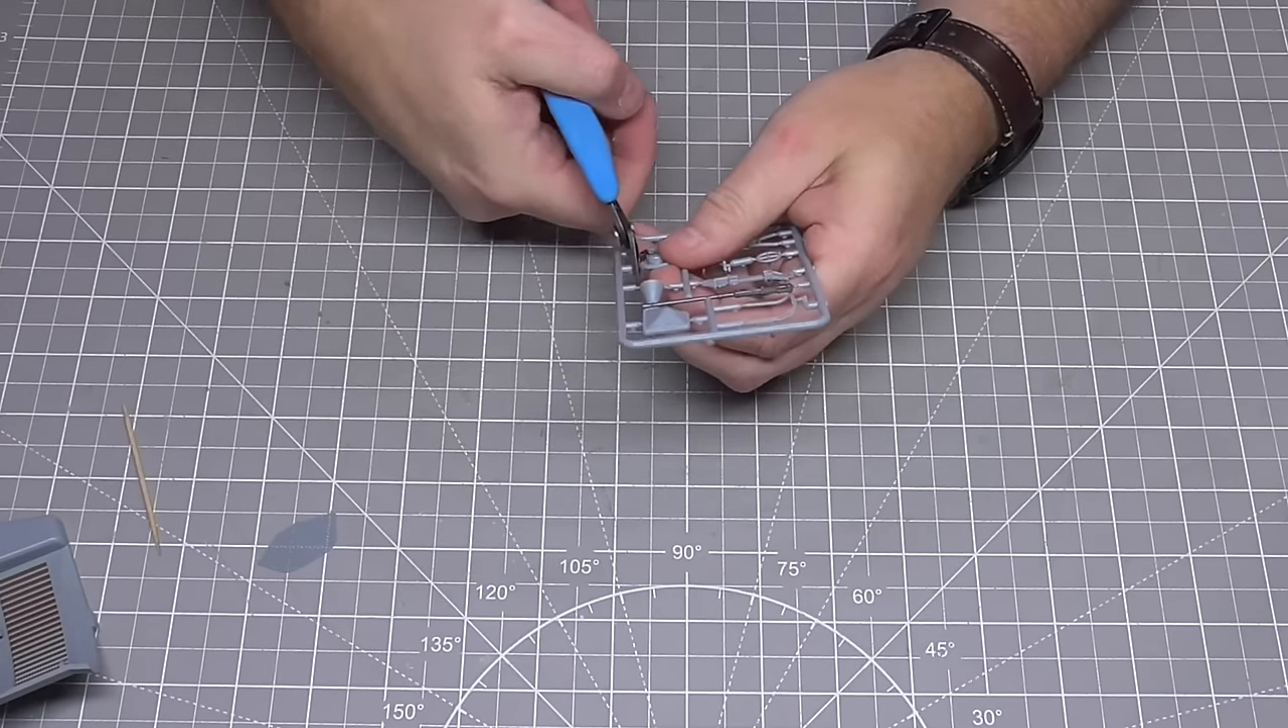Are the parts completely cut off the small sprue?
No.